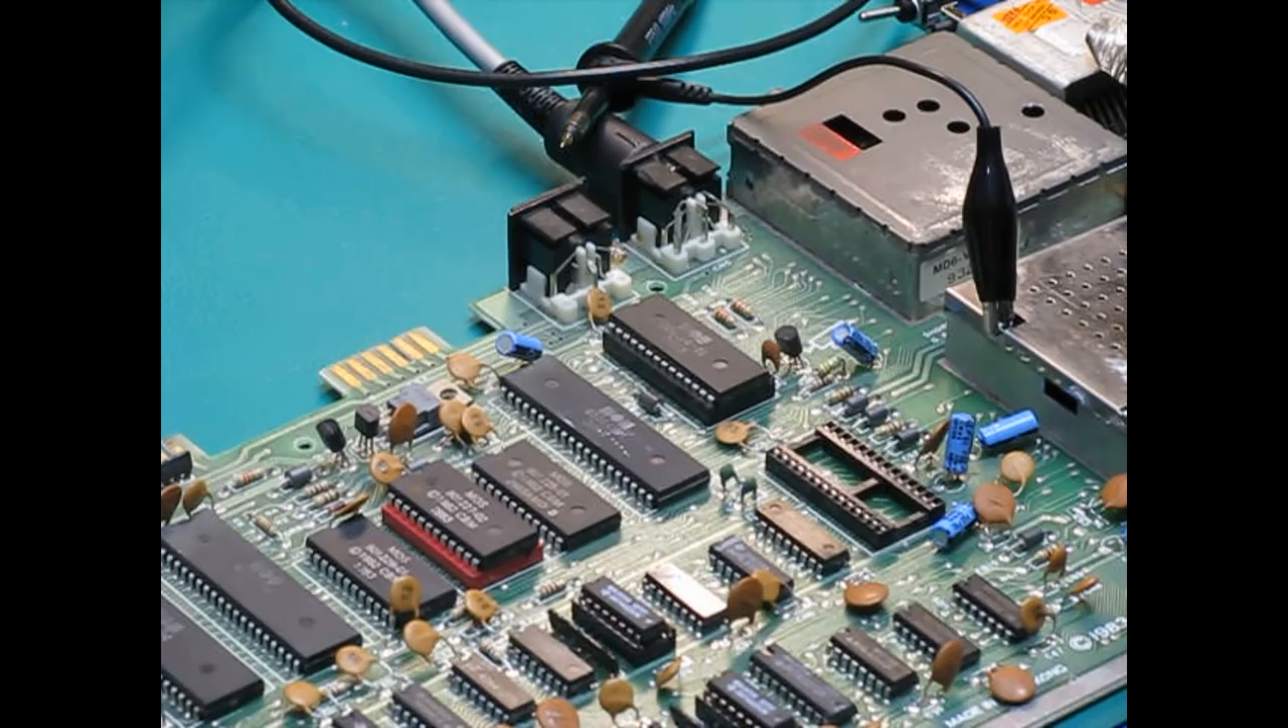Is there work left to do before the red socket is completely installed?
No.